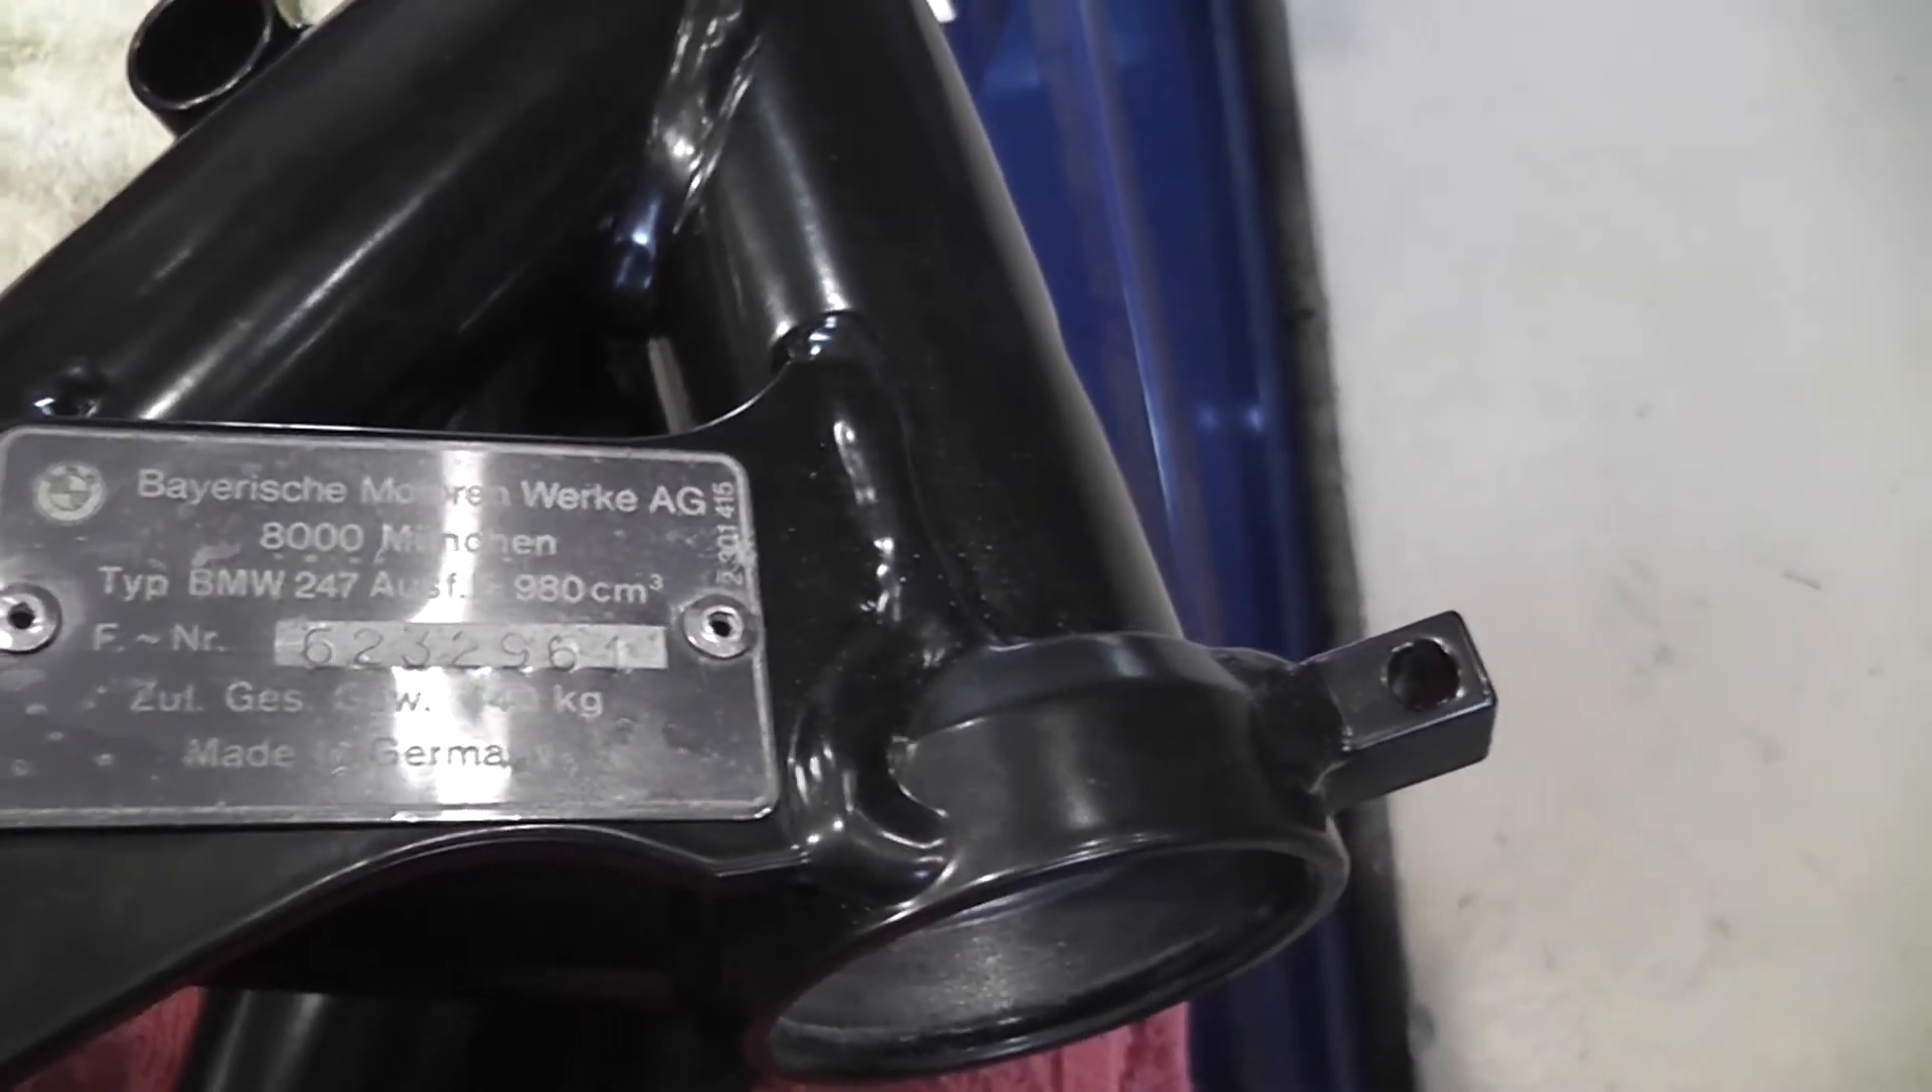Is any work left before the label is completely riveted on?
No.